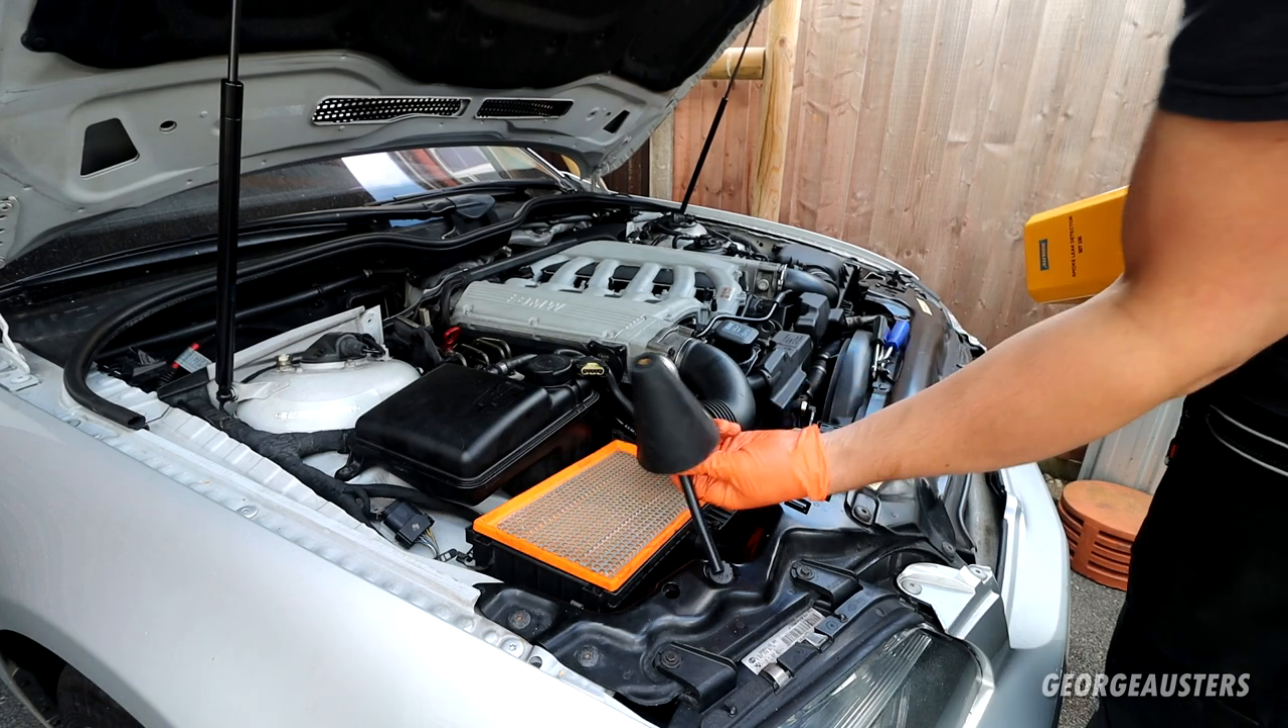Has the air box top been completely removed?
Yes.